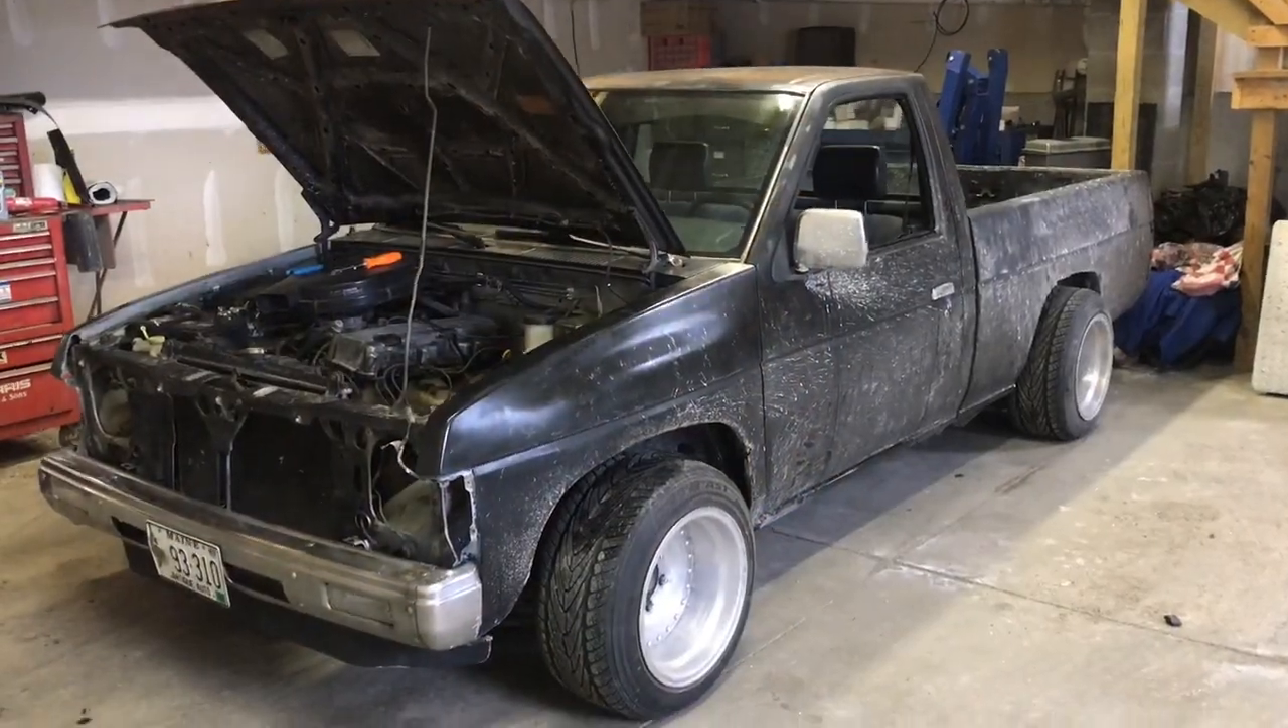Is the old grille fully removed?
Yes.